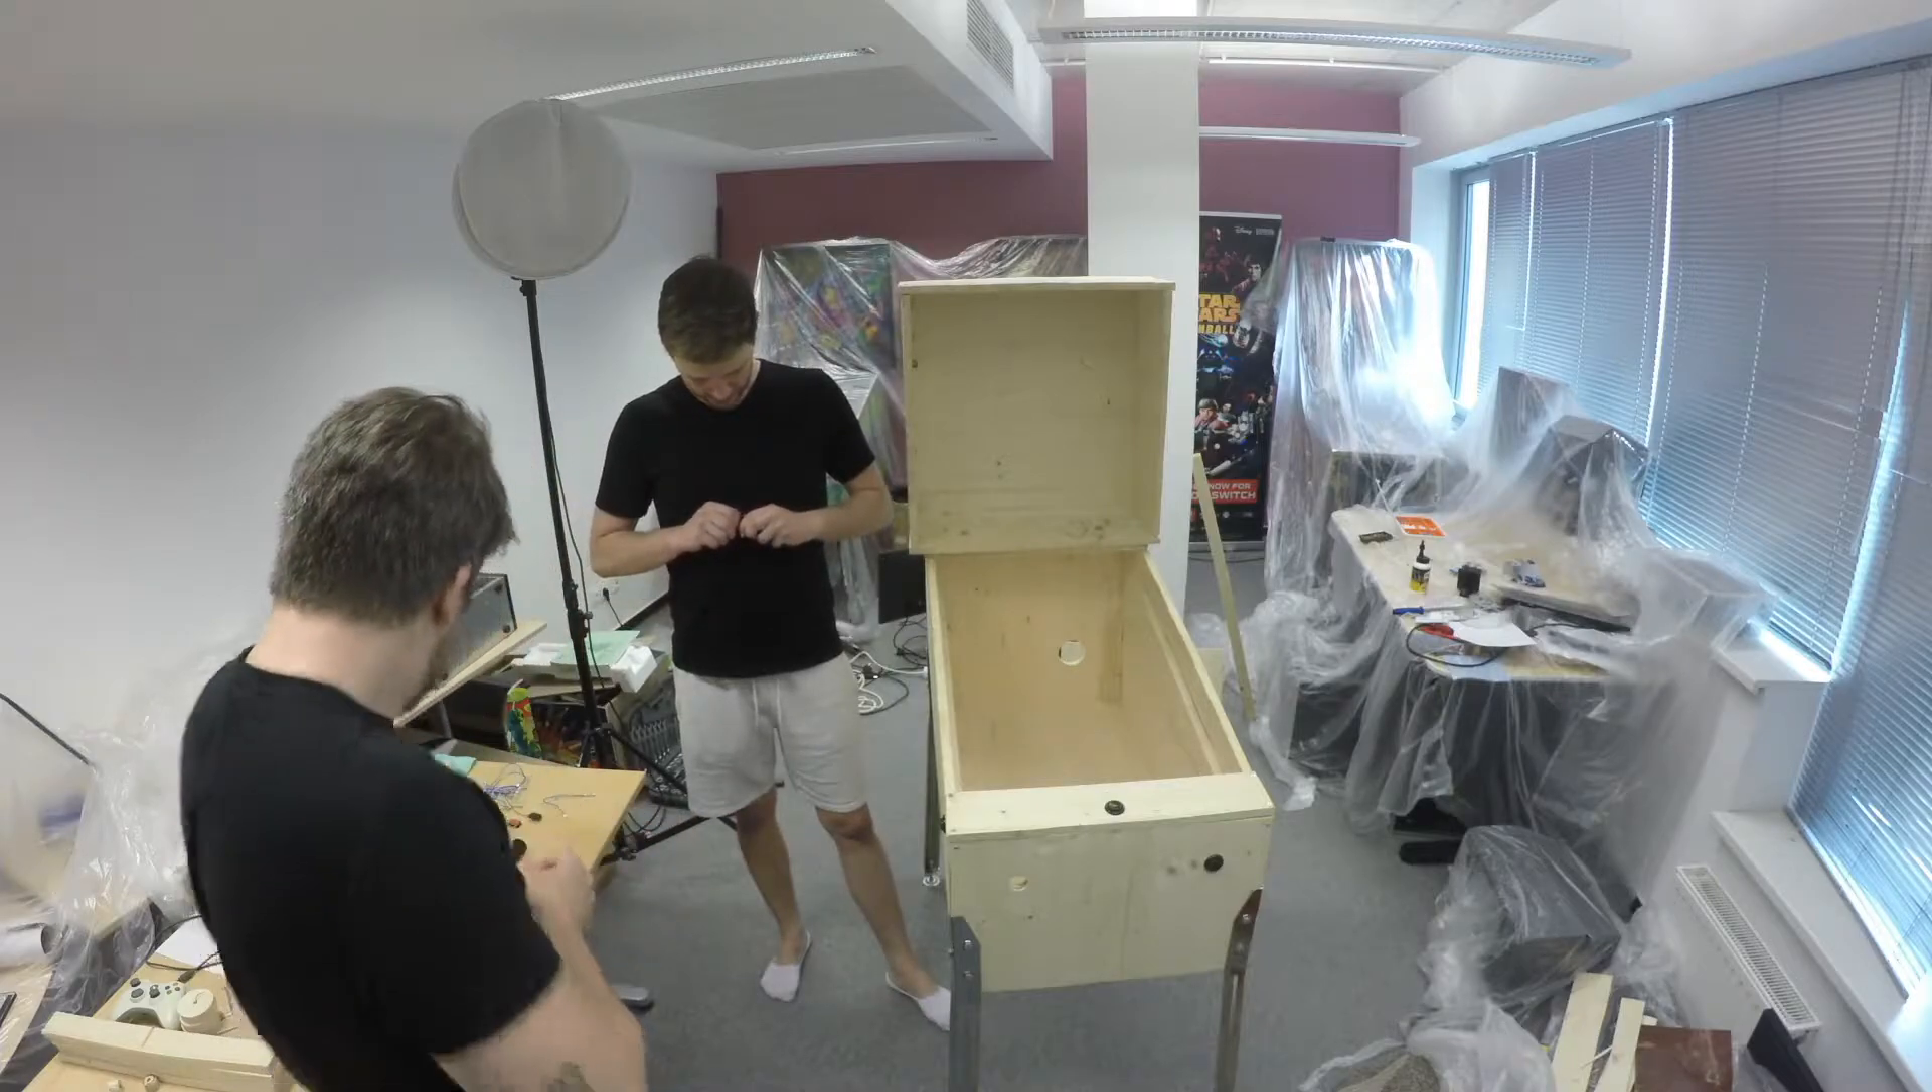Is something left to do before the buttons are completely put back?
Yes.